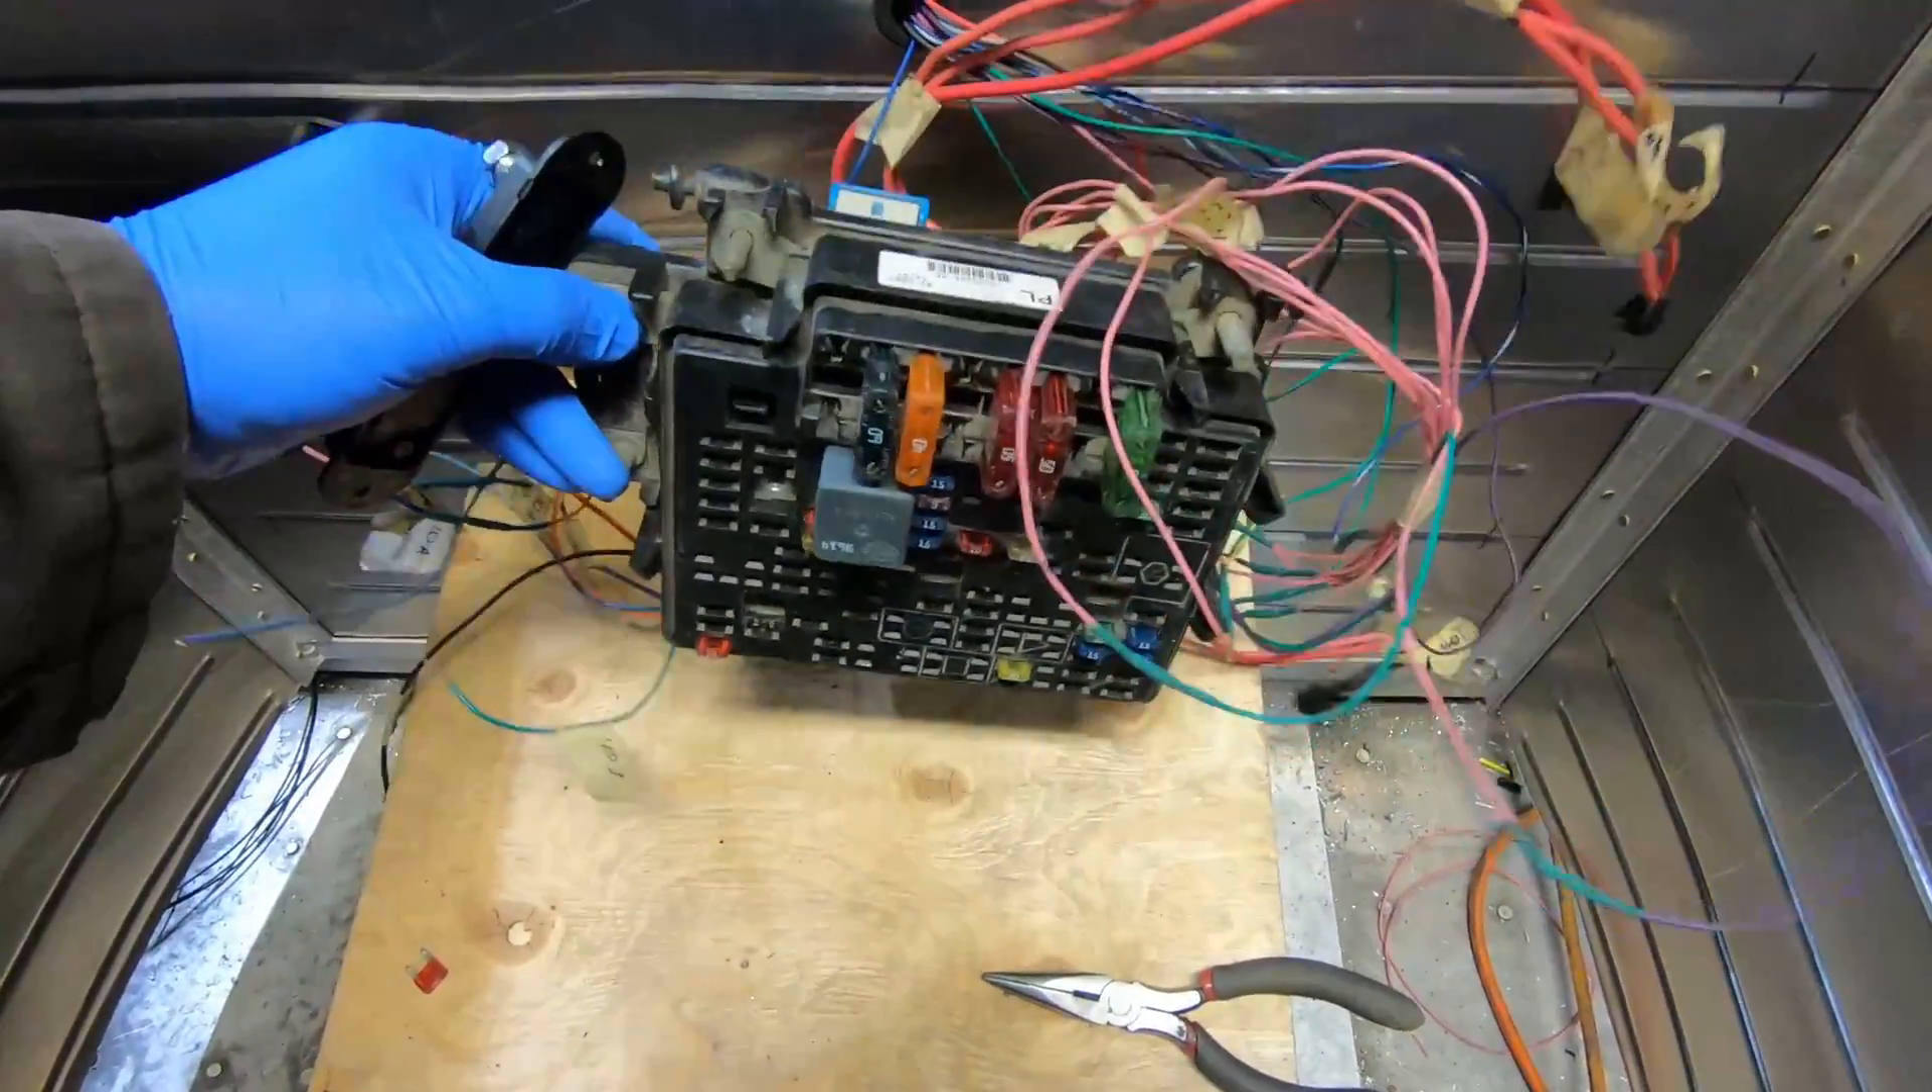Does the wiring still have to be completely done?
Yes.